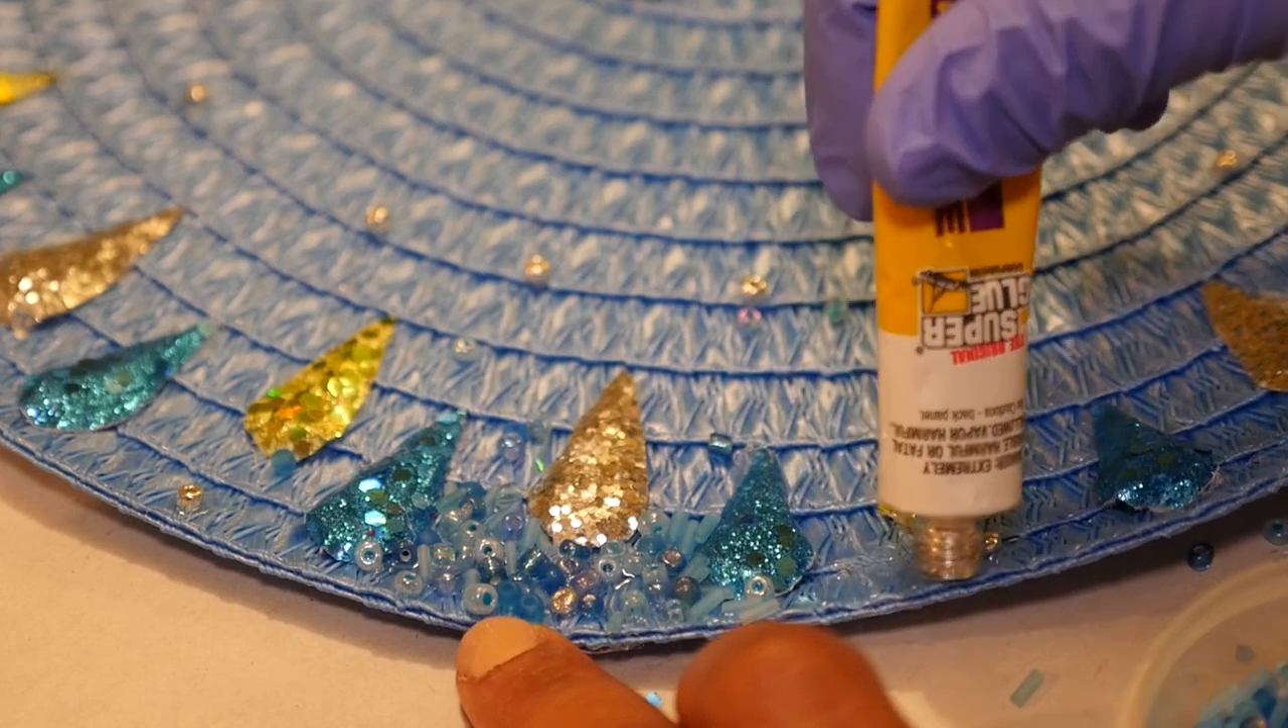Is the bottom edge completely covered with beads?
No.